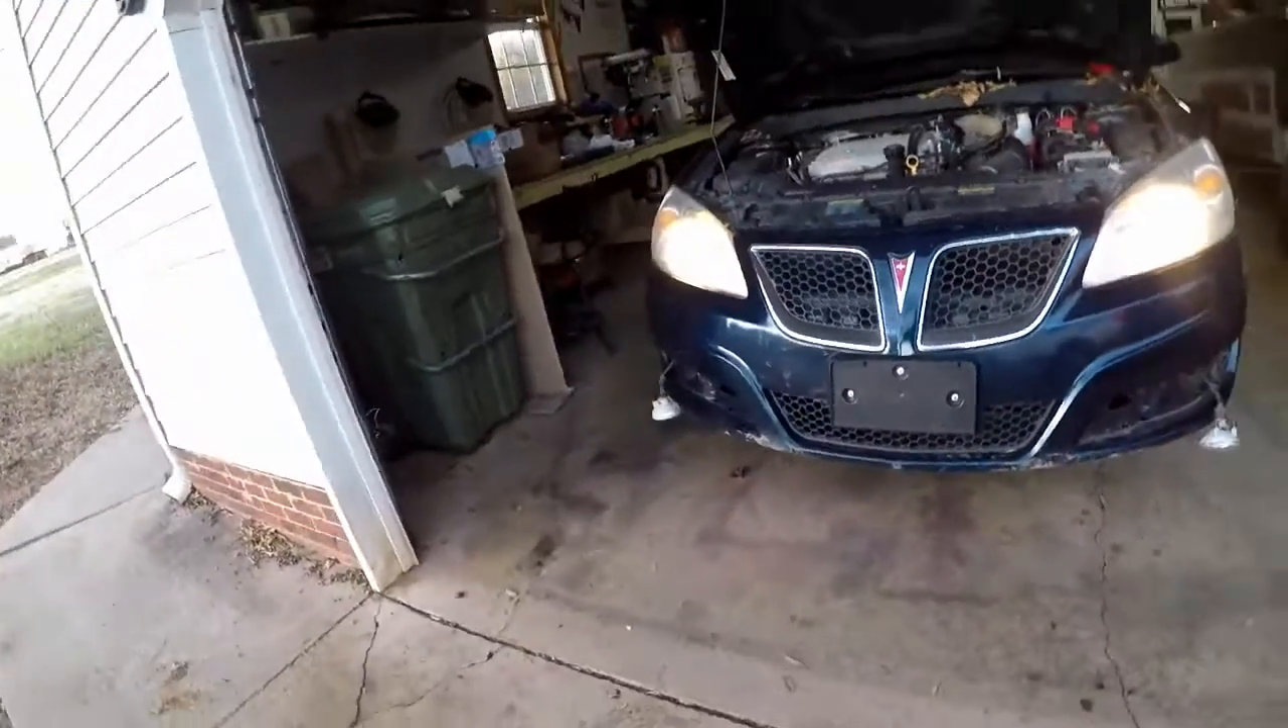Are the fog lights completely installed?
No.